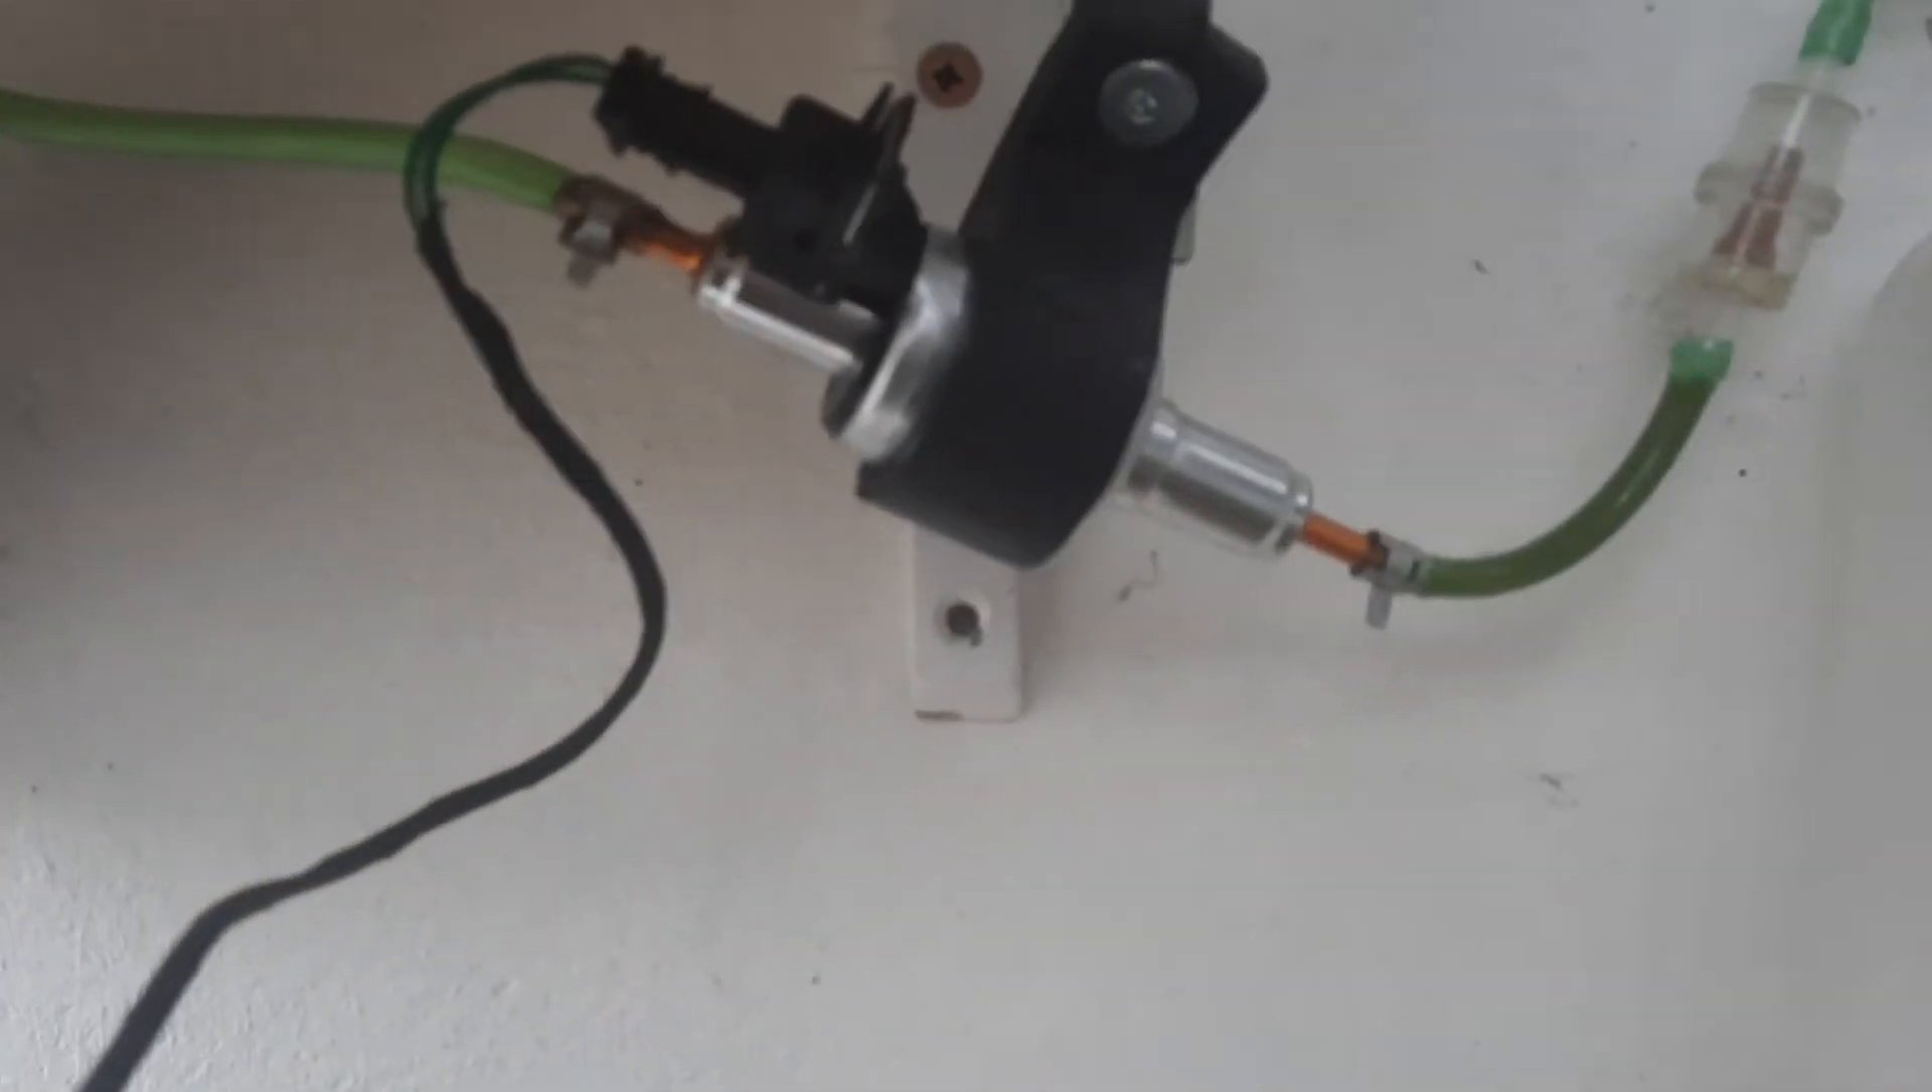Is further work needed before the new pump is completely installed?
No.